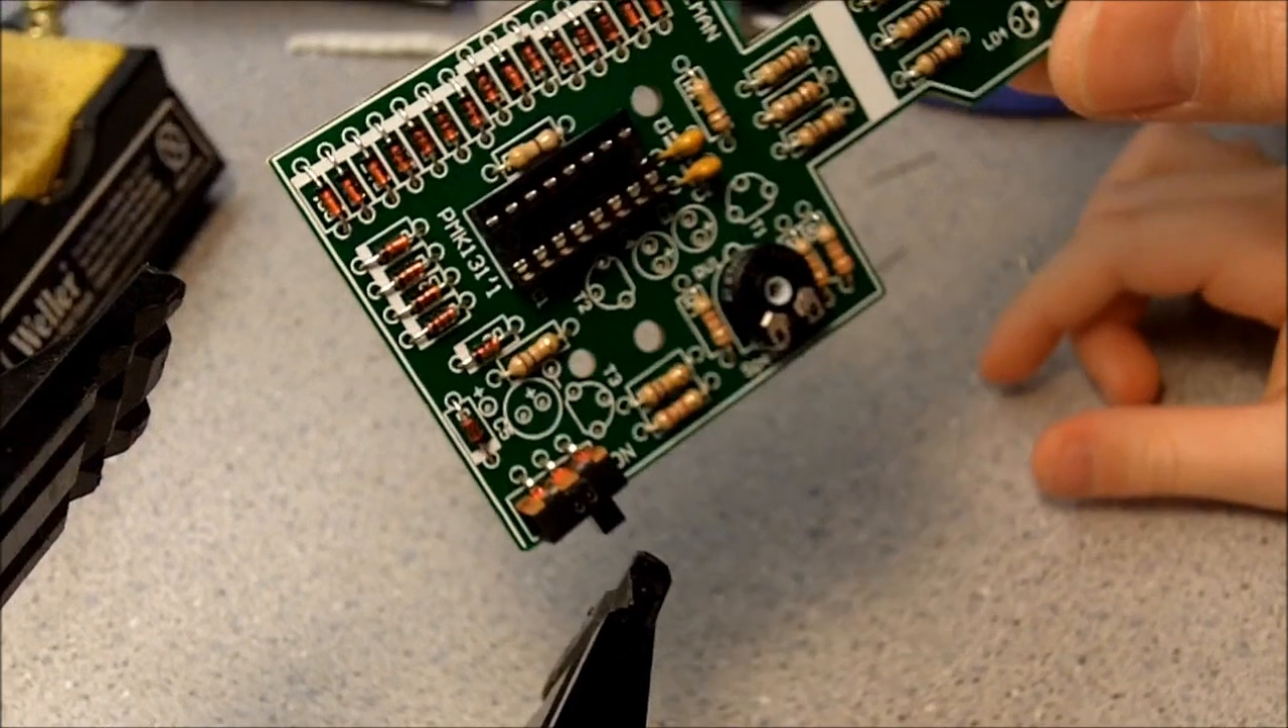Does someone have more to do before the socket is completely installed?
No.